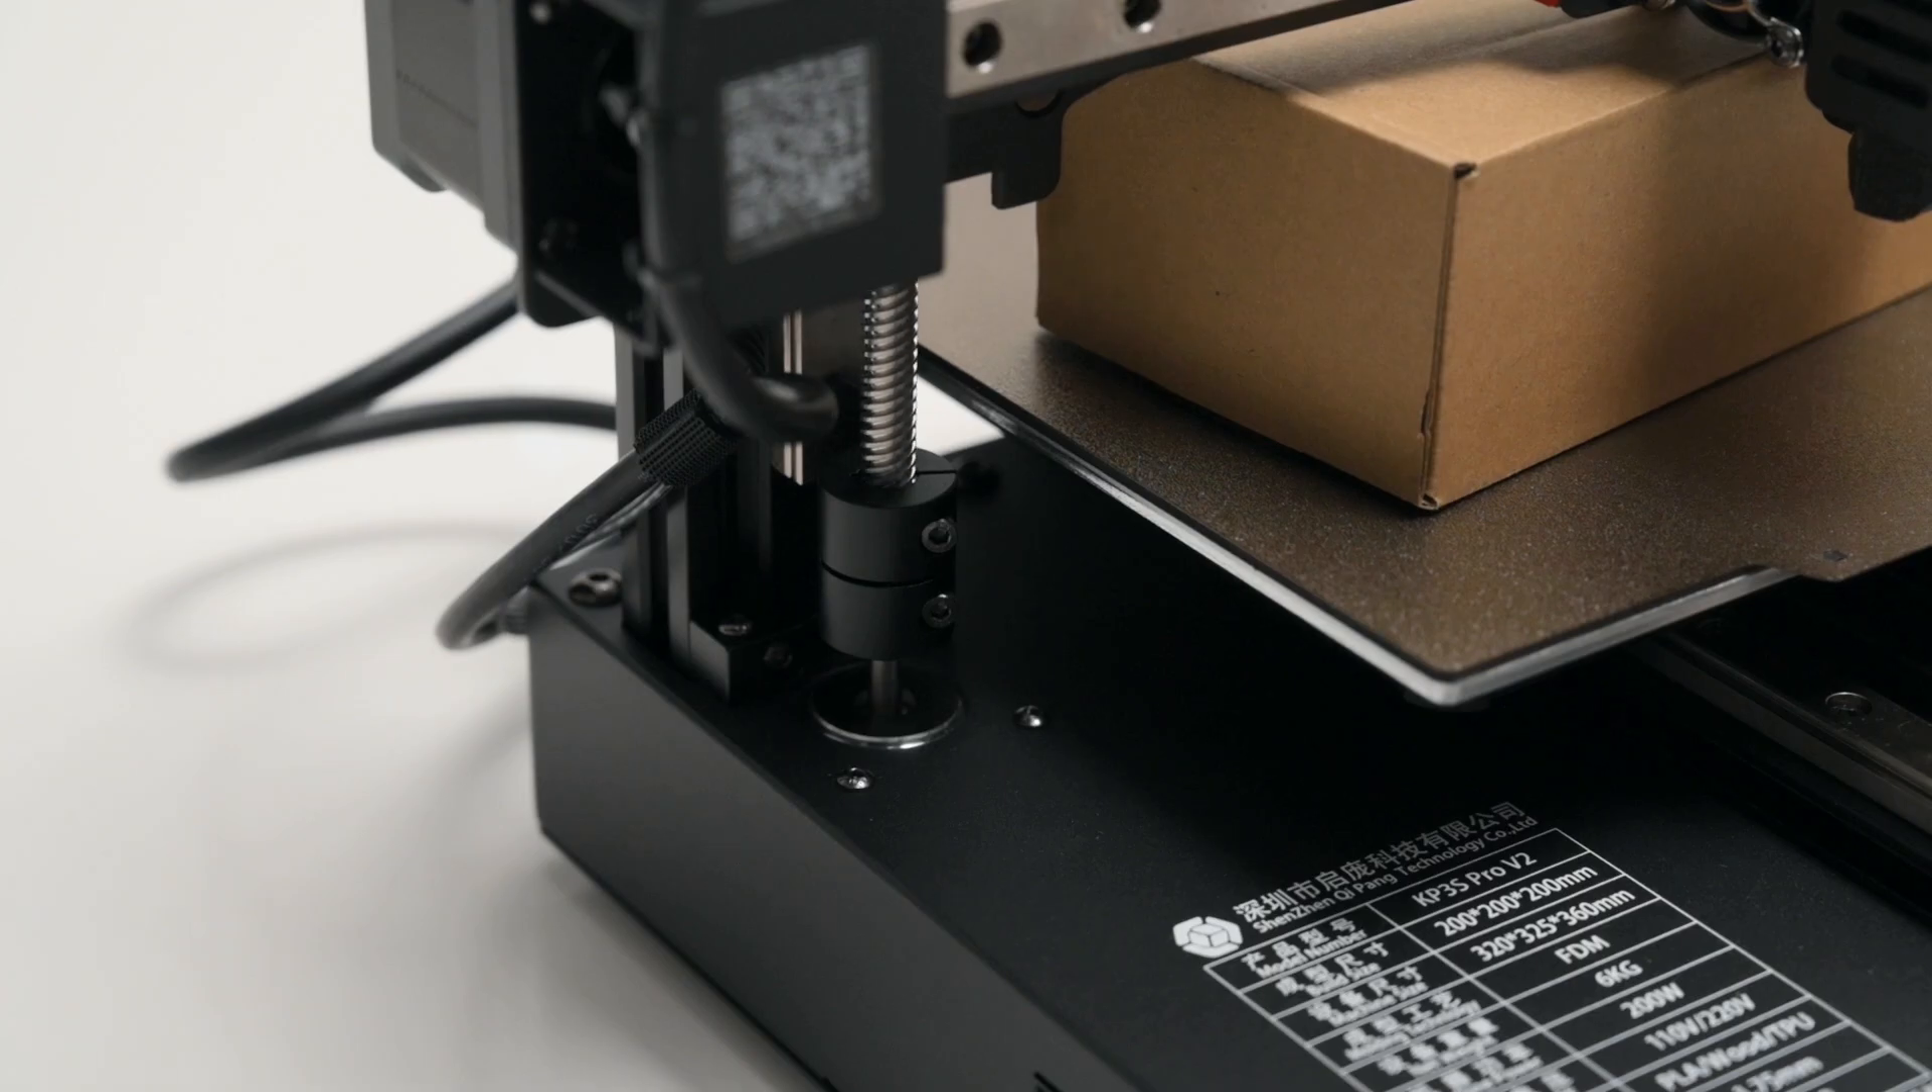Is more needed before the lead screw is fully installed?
No.